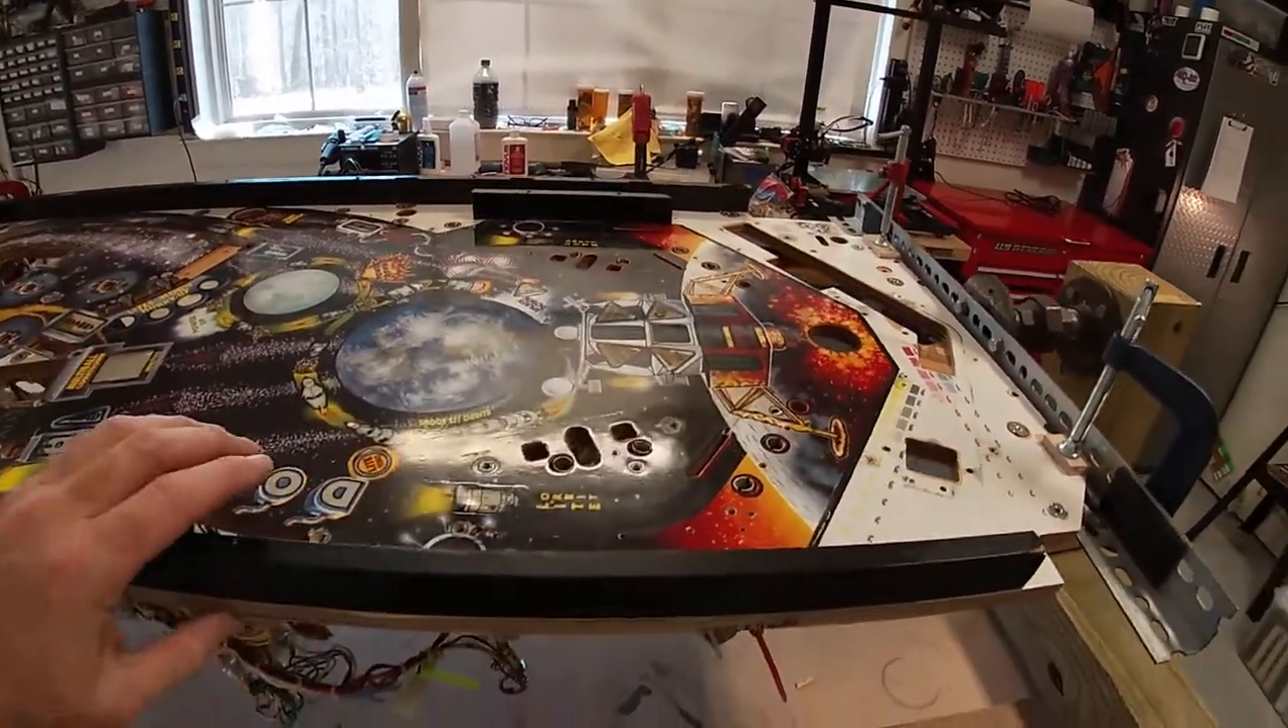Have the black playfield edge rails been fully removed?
No.